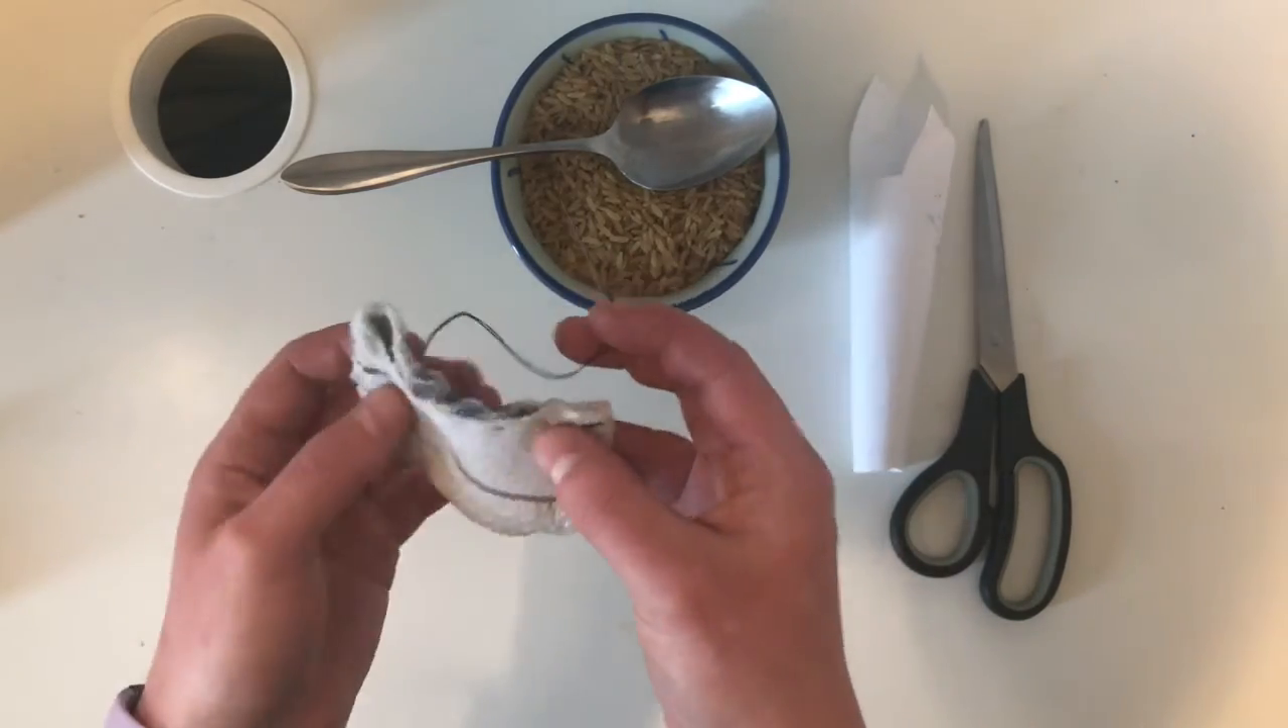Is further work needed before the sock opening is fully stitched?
Yes.